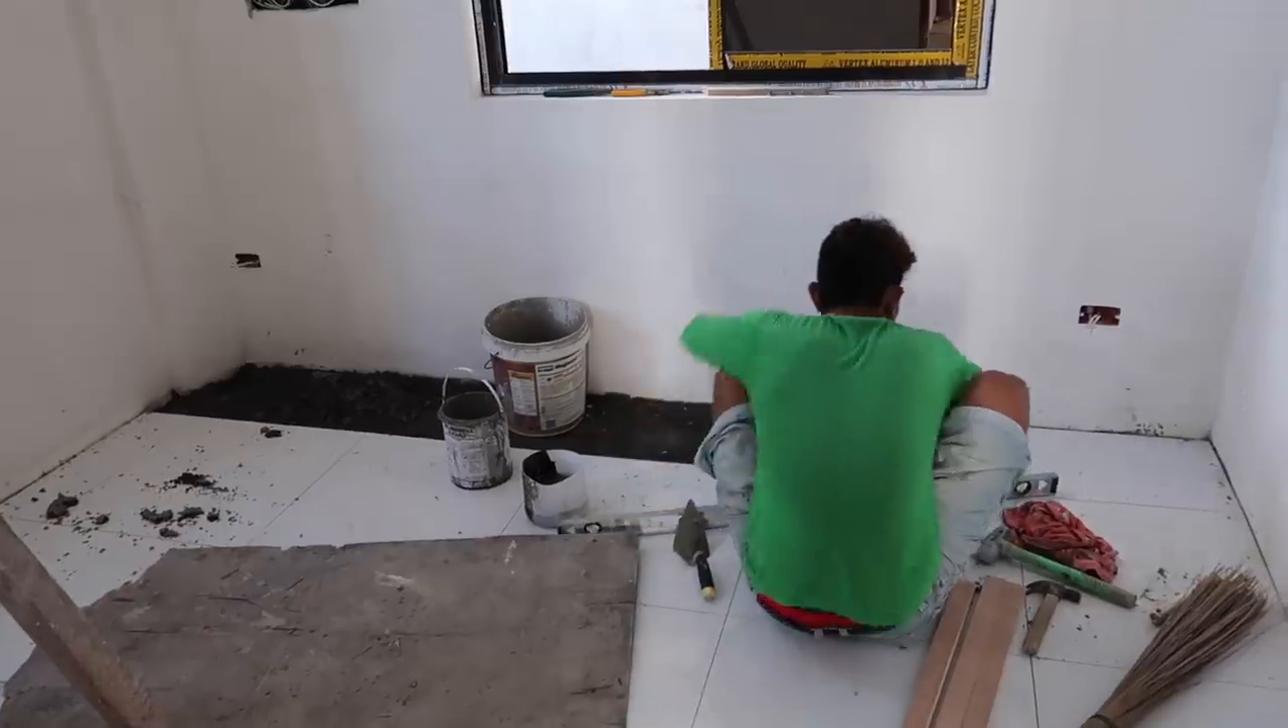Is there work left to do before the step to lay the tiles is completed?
Yes.